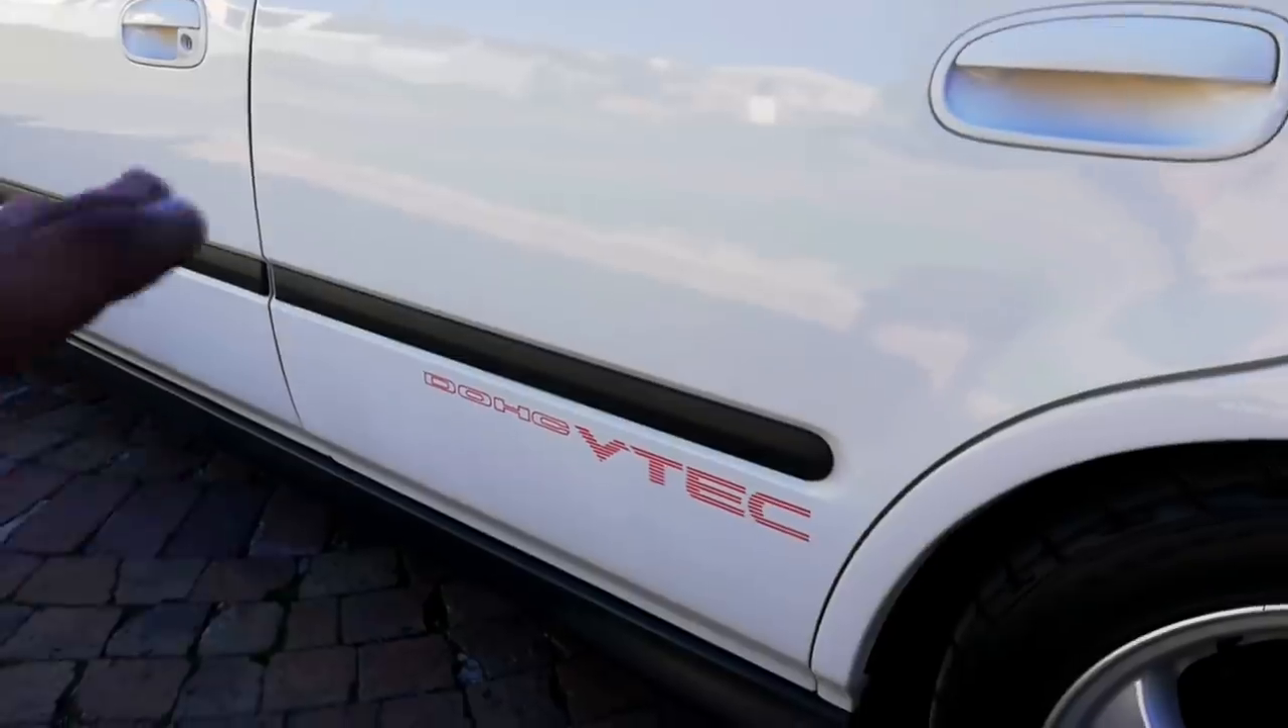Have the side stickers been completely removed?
No.